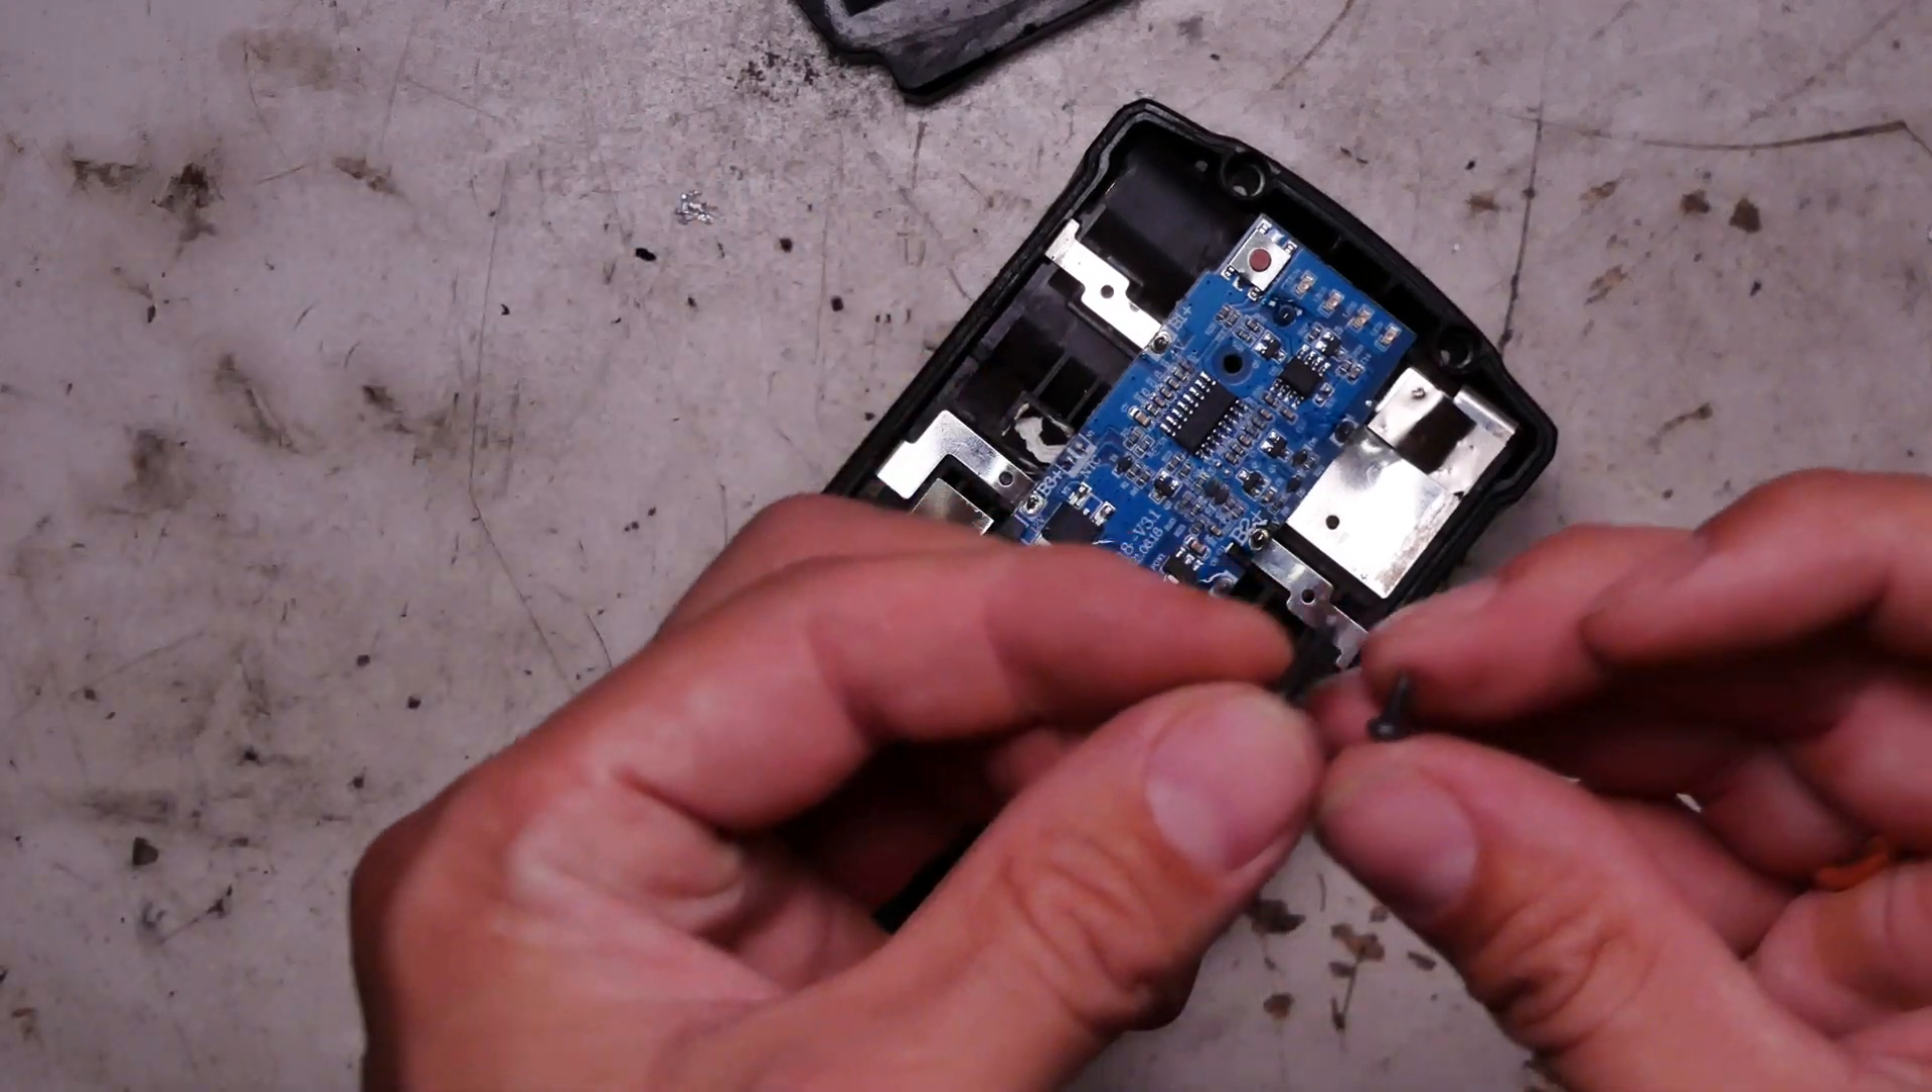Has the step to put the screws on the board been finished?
No.